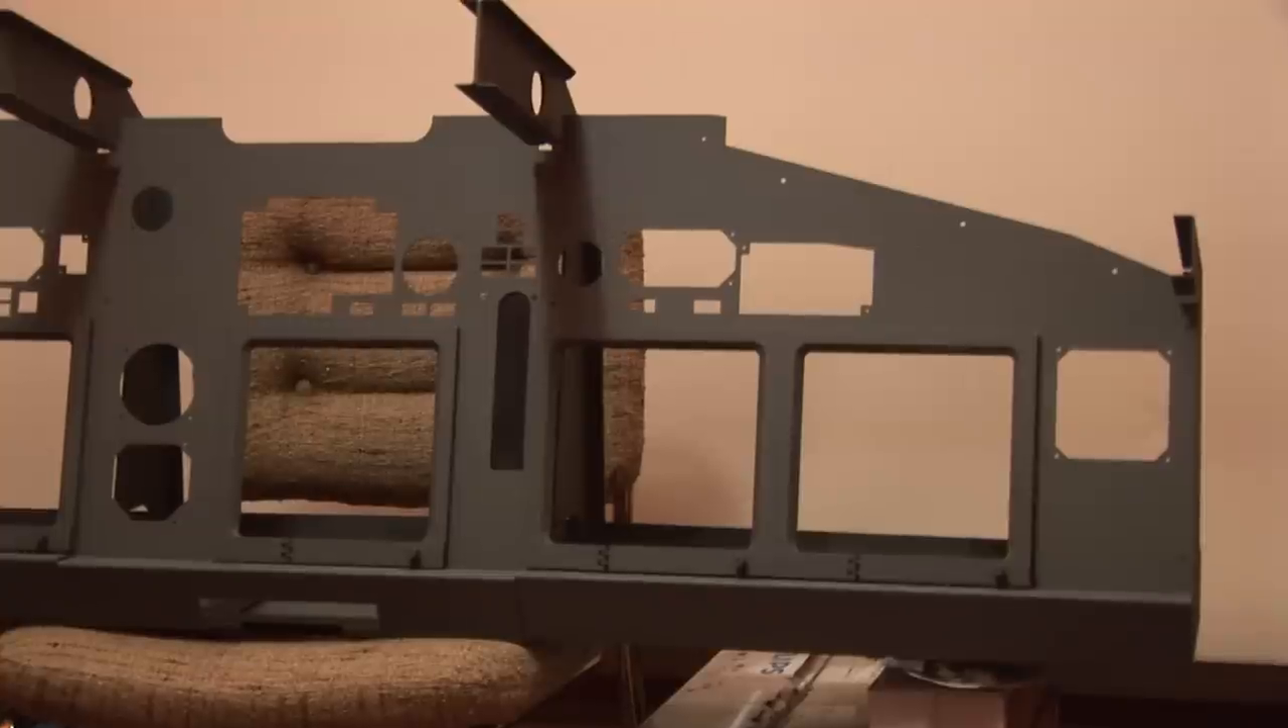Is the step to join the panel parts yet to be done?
No.